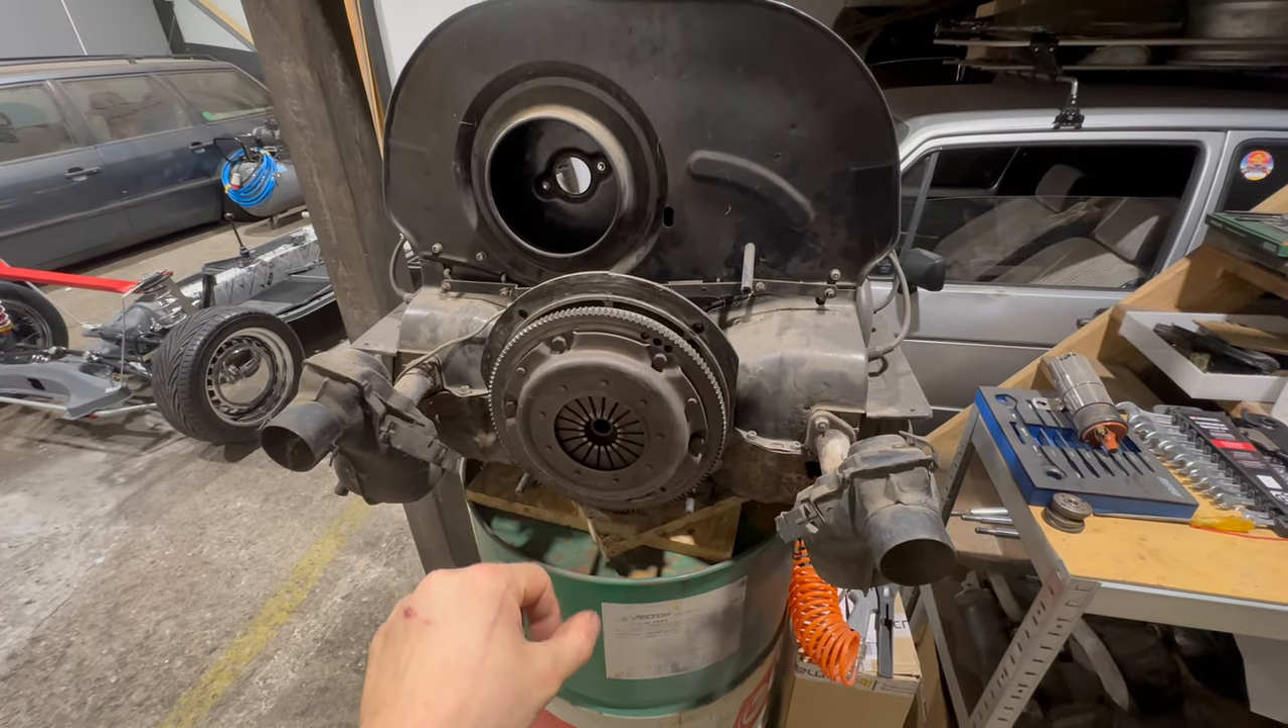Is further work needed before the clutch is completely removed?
Yes.